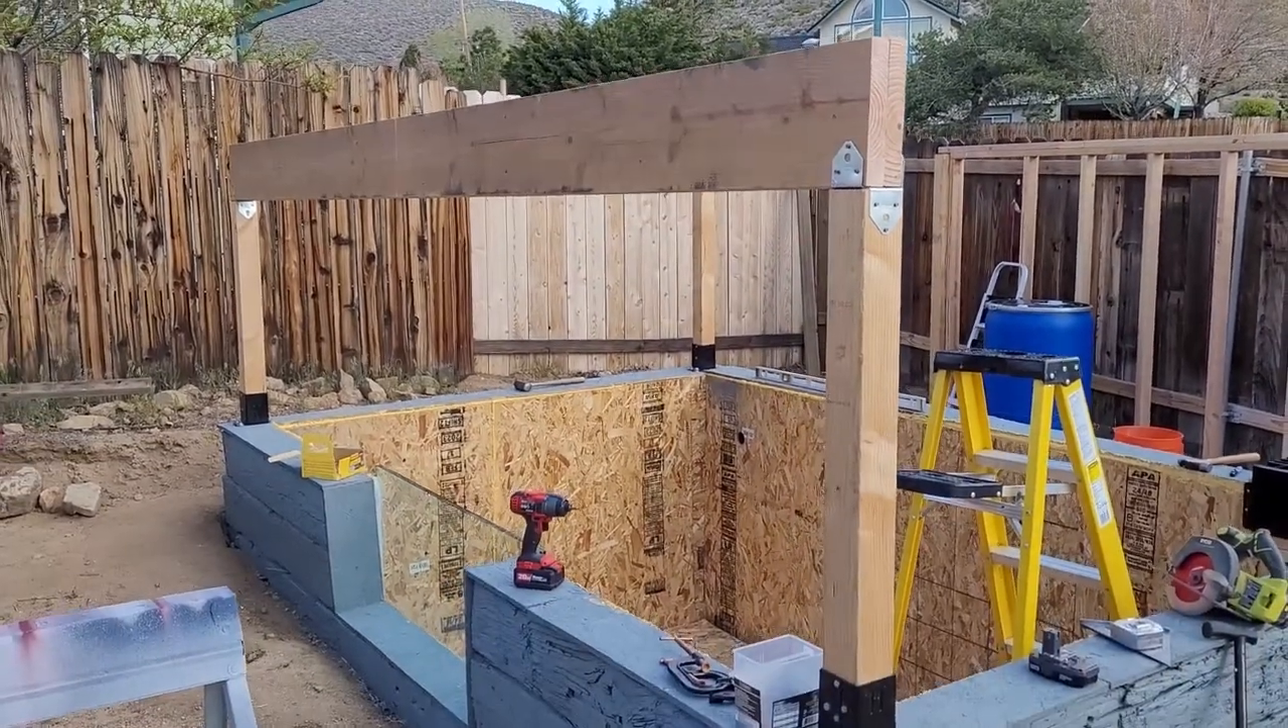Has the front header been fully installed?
Yes.